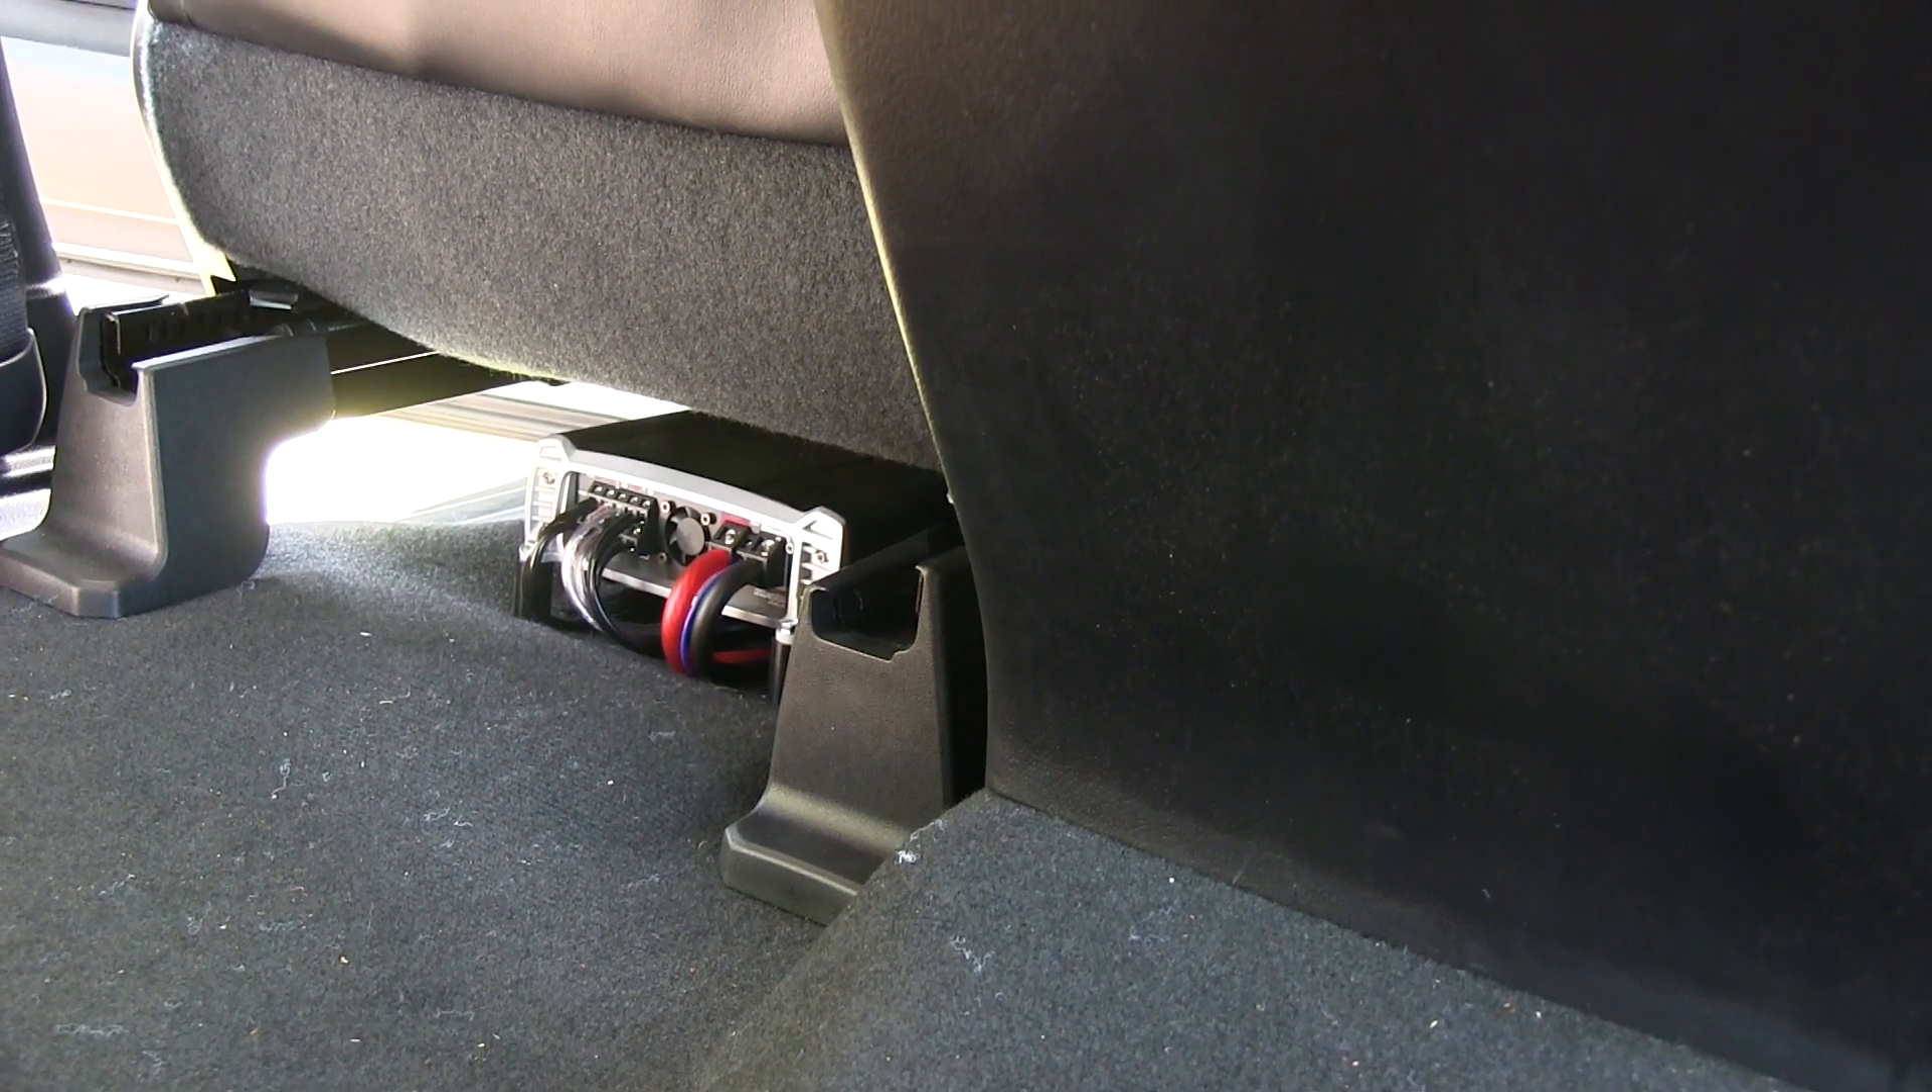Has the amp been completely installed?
Yes.